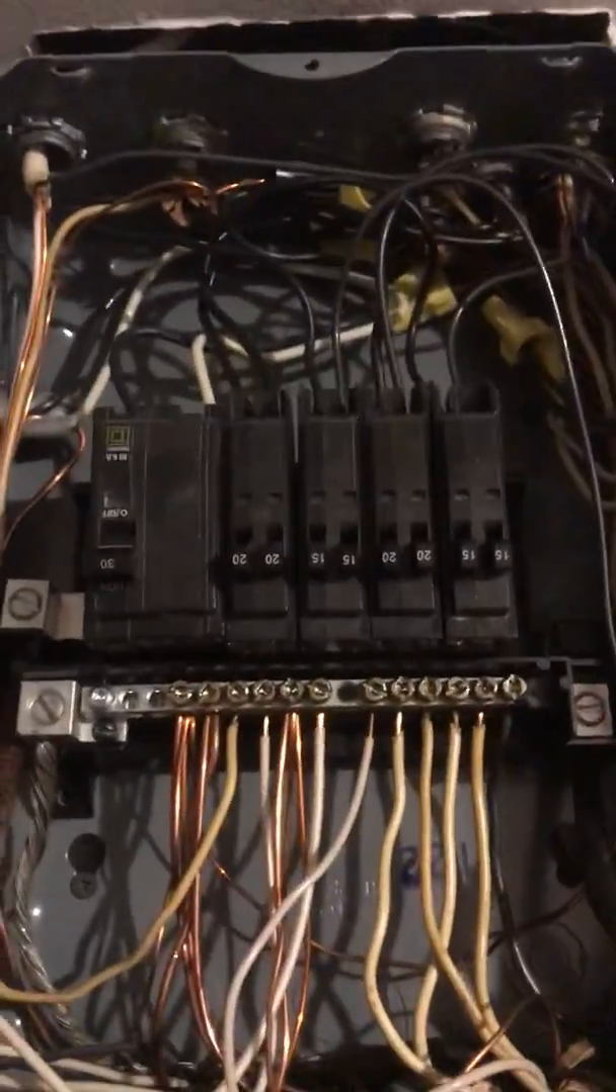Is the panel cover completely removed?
Yes.